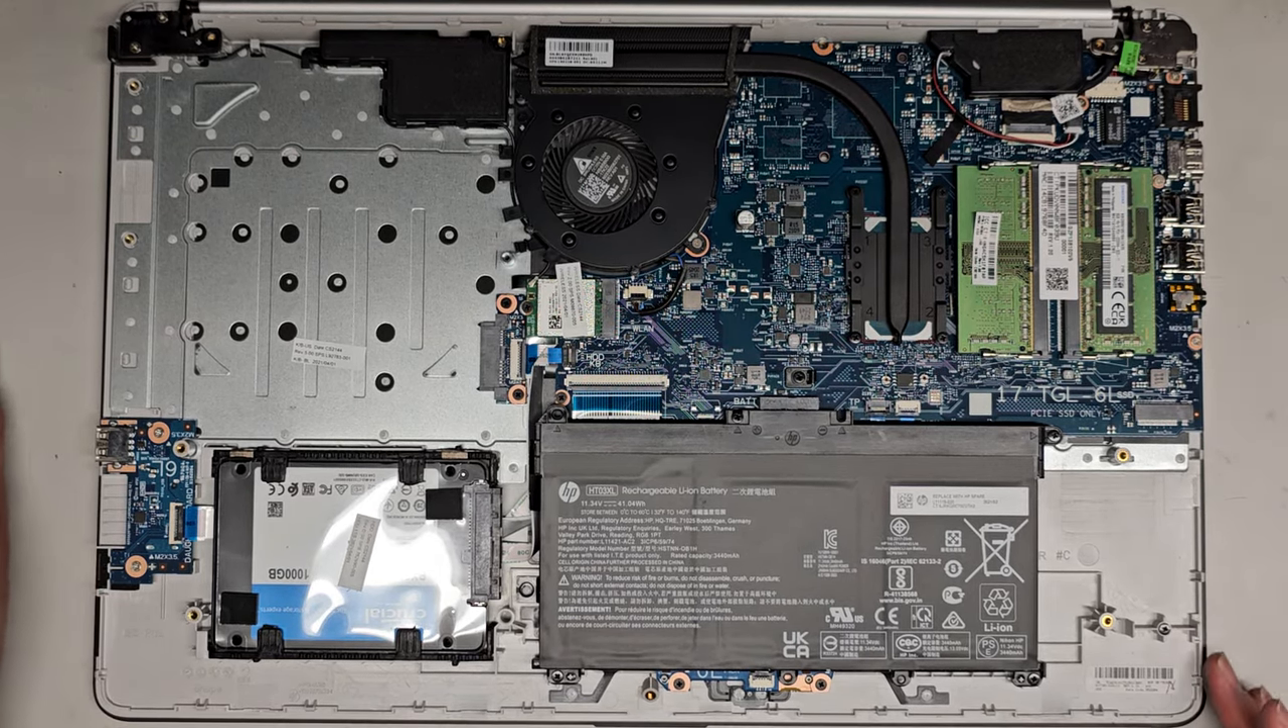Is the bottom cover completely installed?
No.